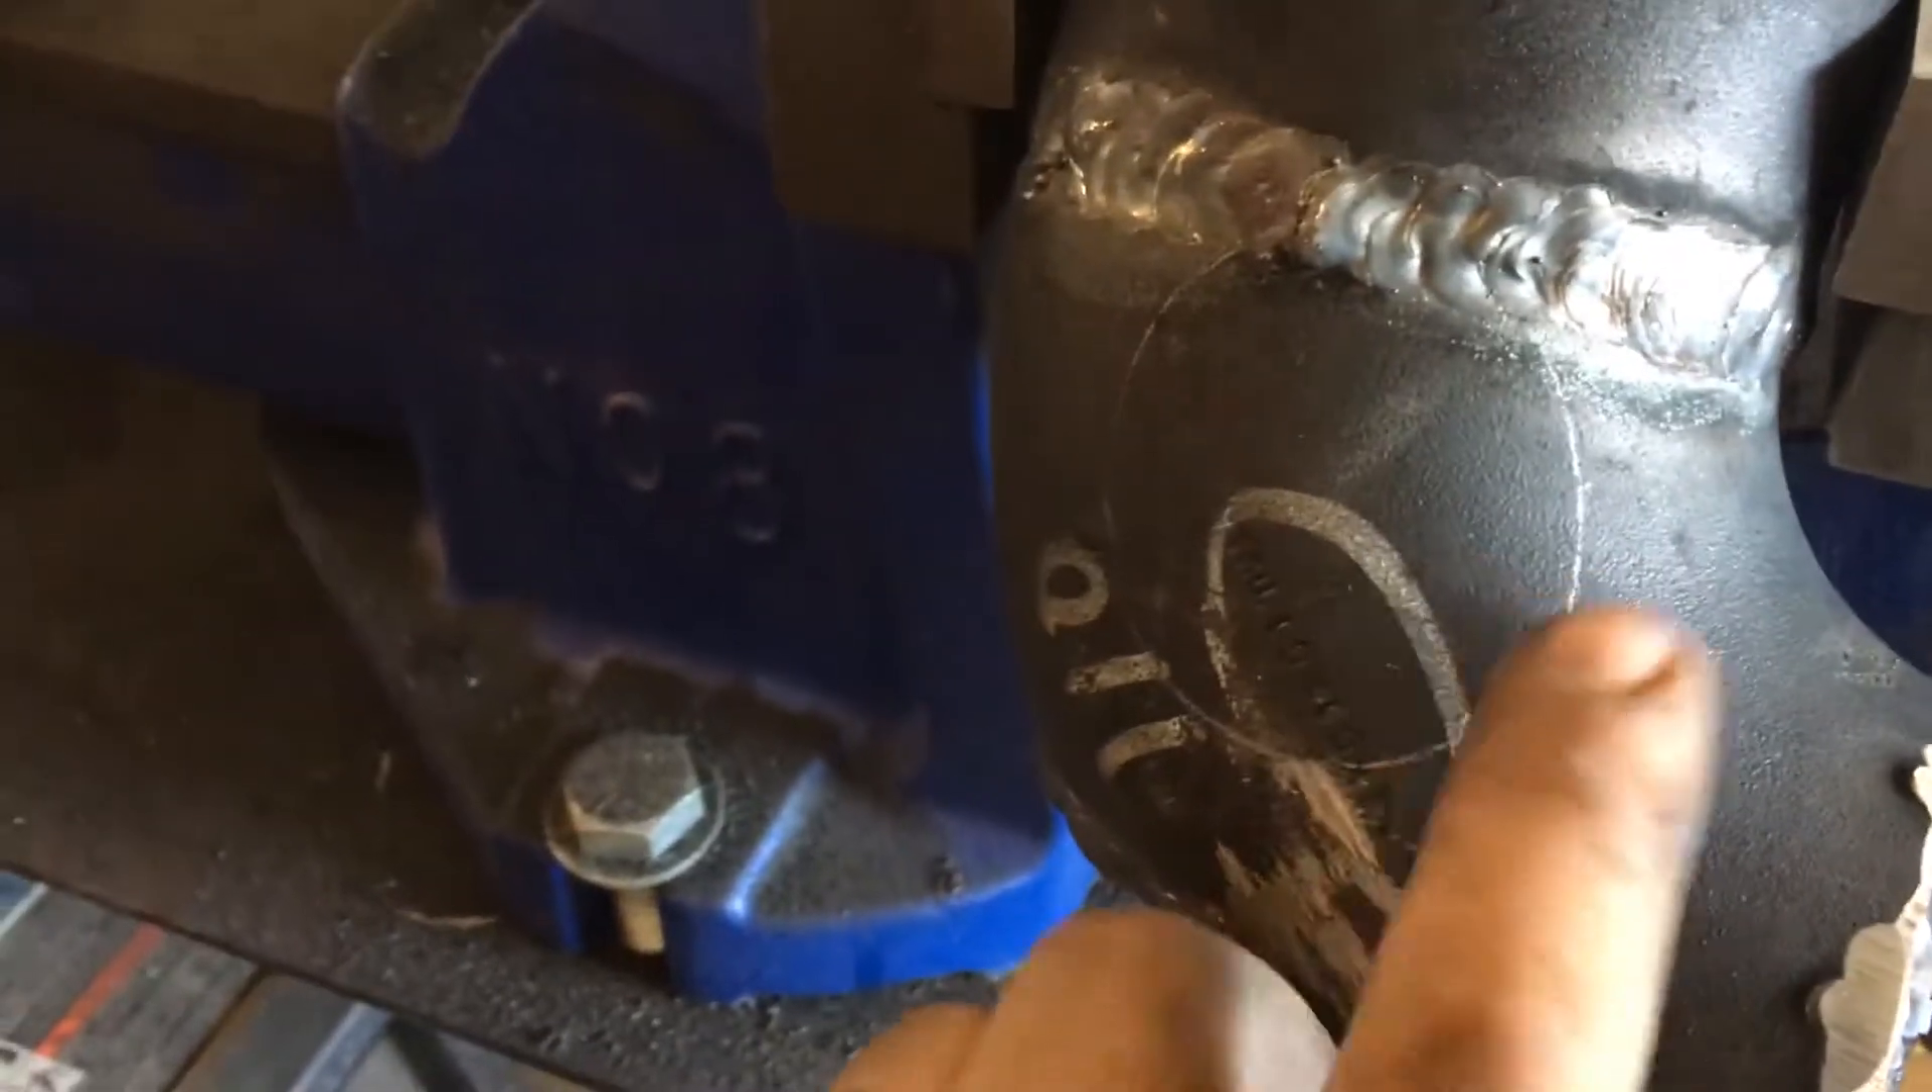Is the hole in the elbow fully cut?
No.